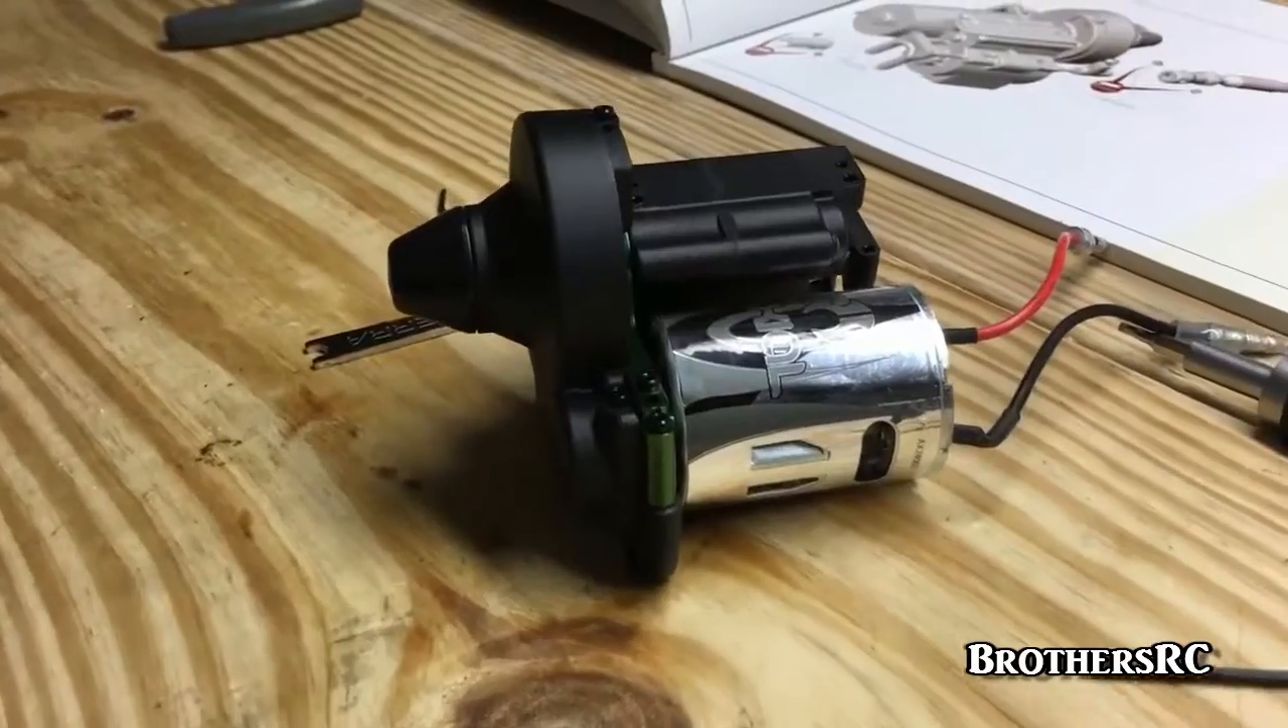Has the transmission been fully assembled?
Yes.